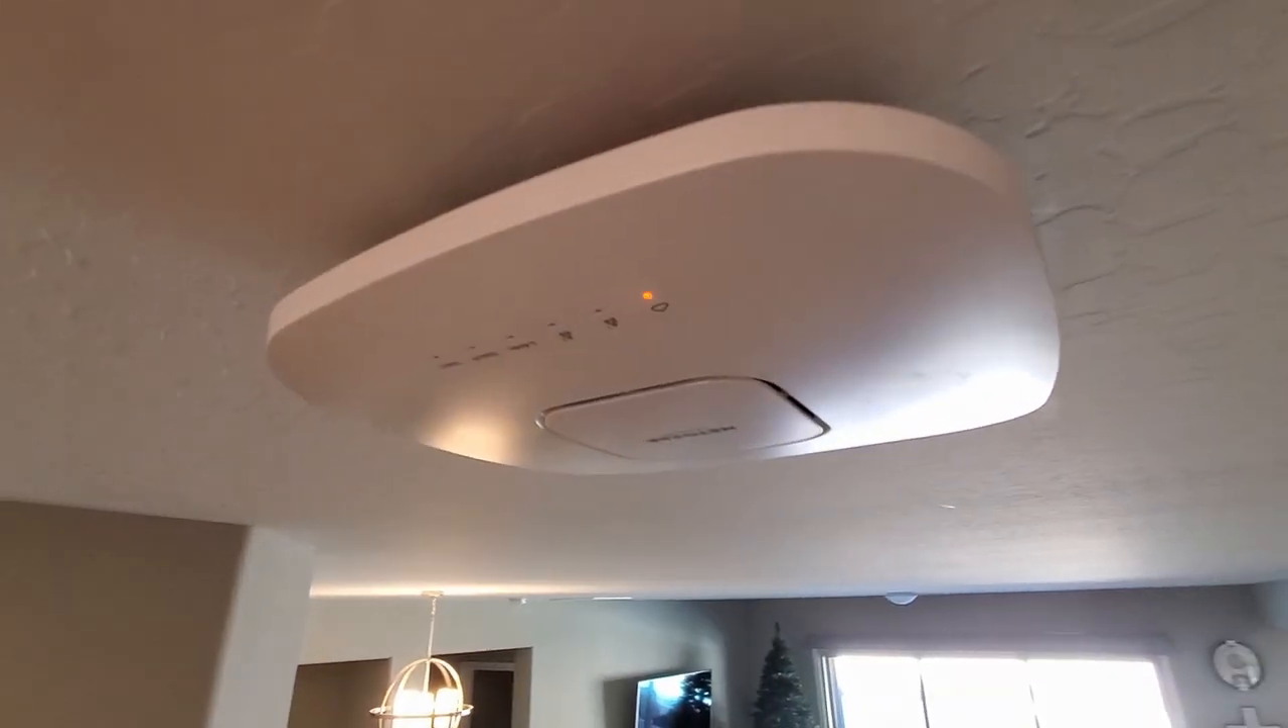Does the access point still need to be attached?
No.